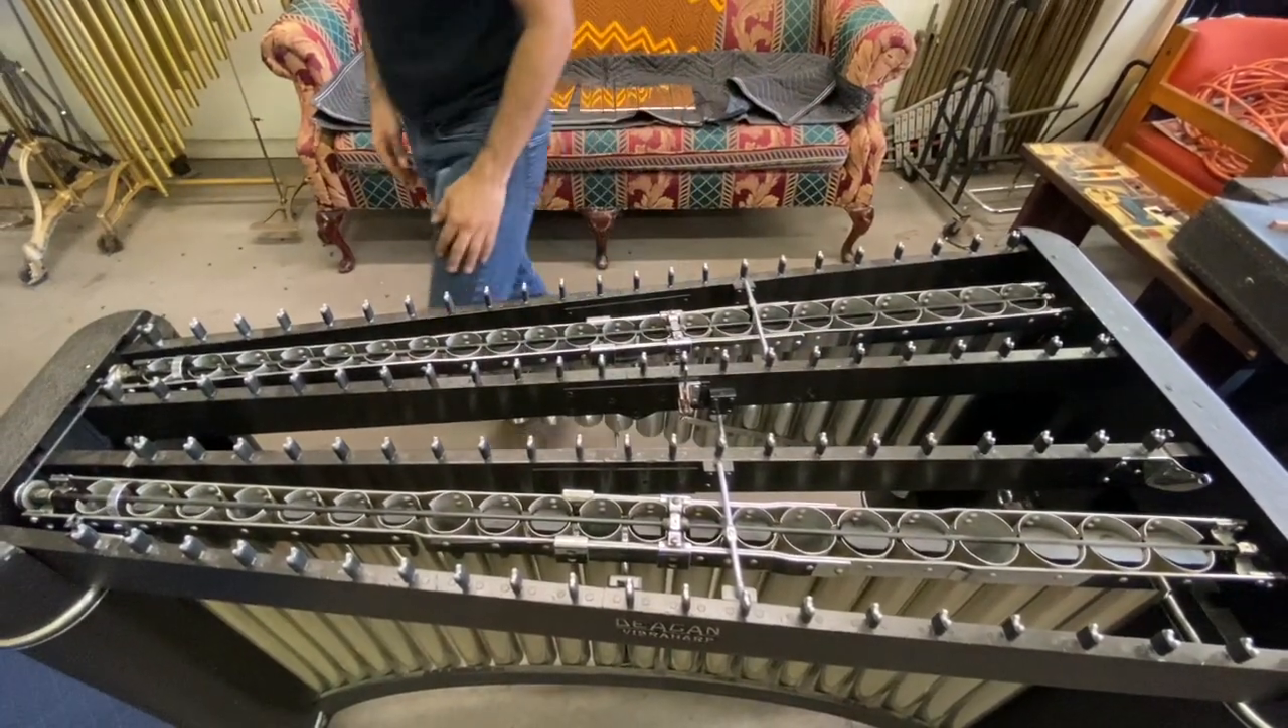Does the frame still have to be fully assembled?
No.